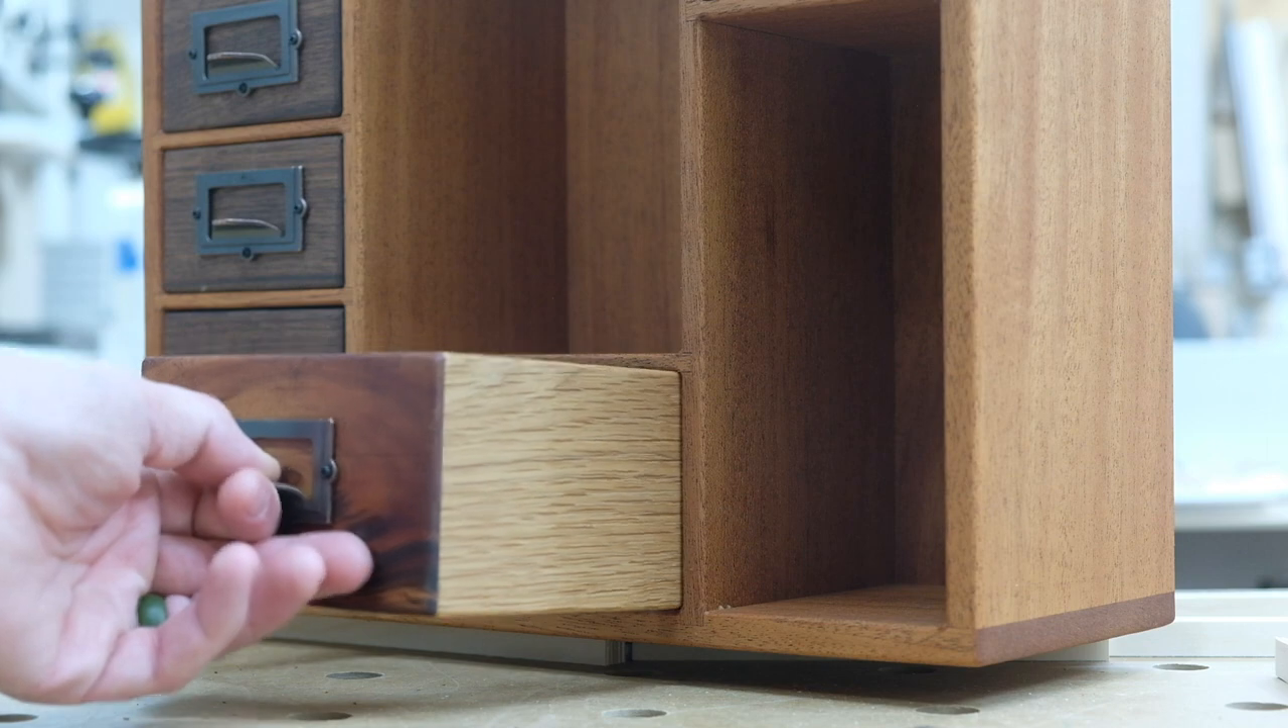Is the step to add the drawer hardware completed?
Yes.